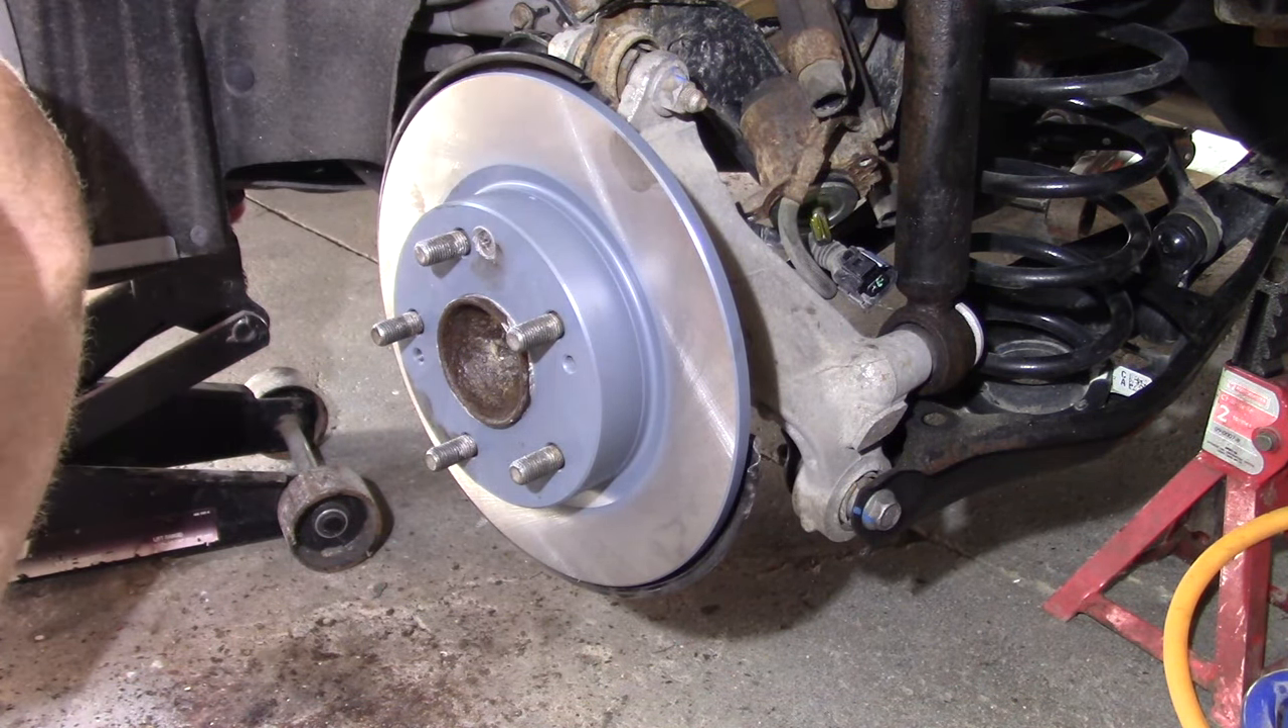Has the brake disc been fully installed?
Yes.